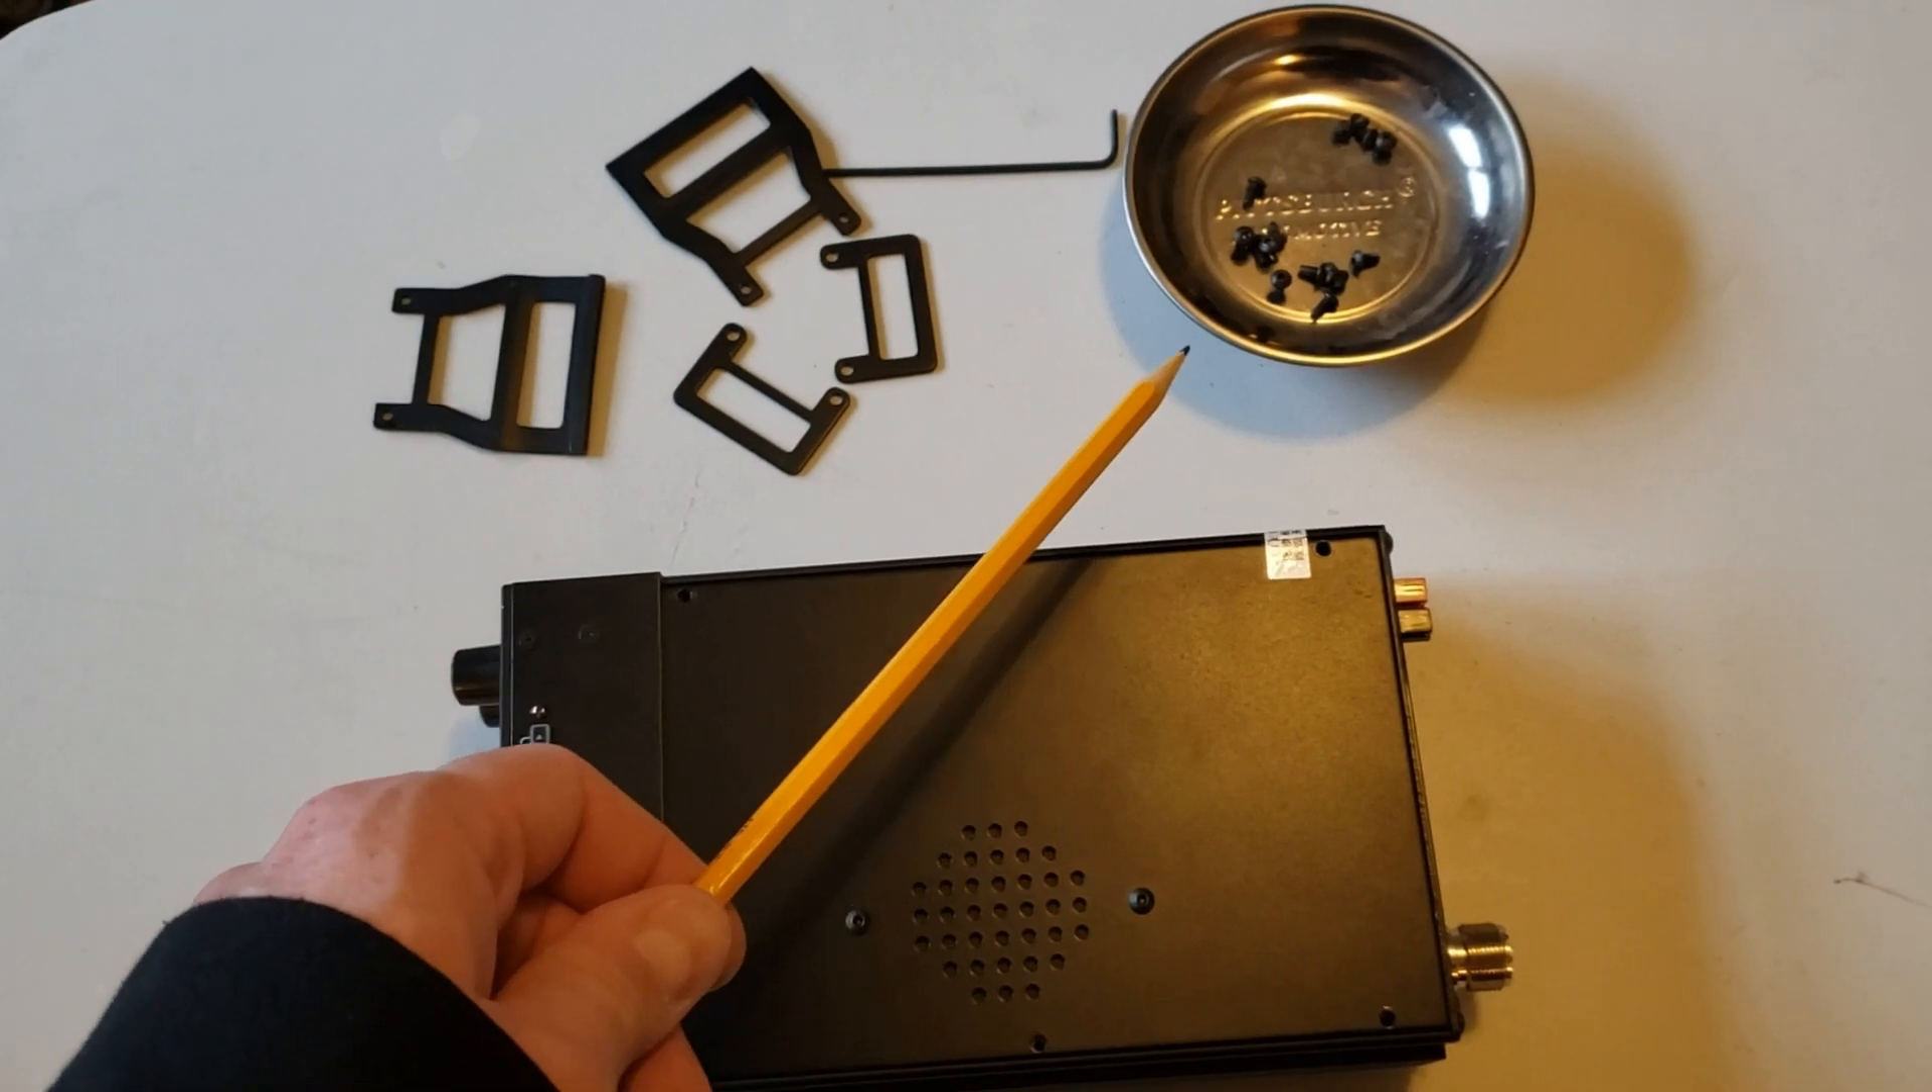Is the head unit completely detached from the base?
No.